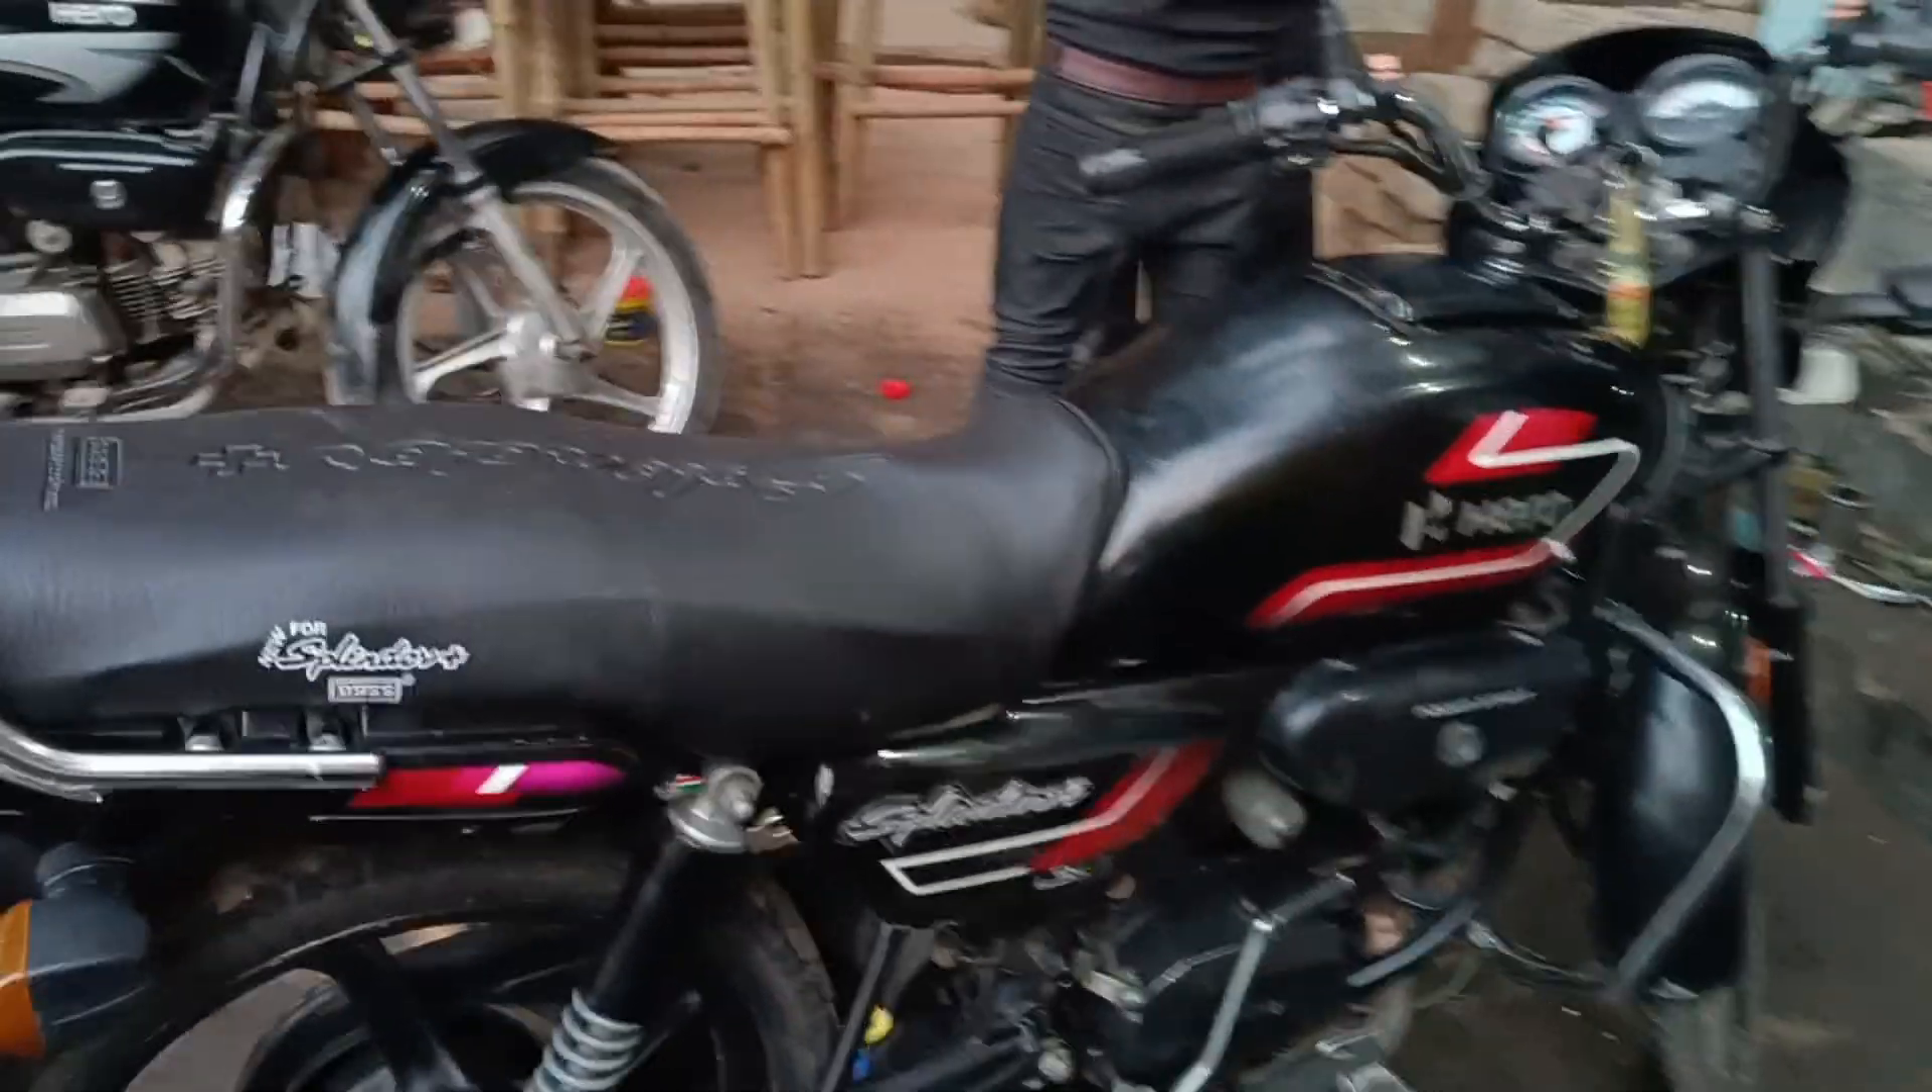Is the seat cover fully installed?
Yes.